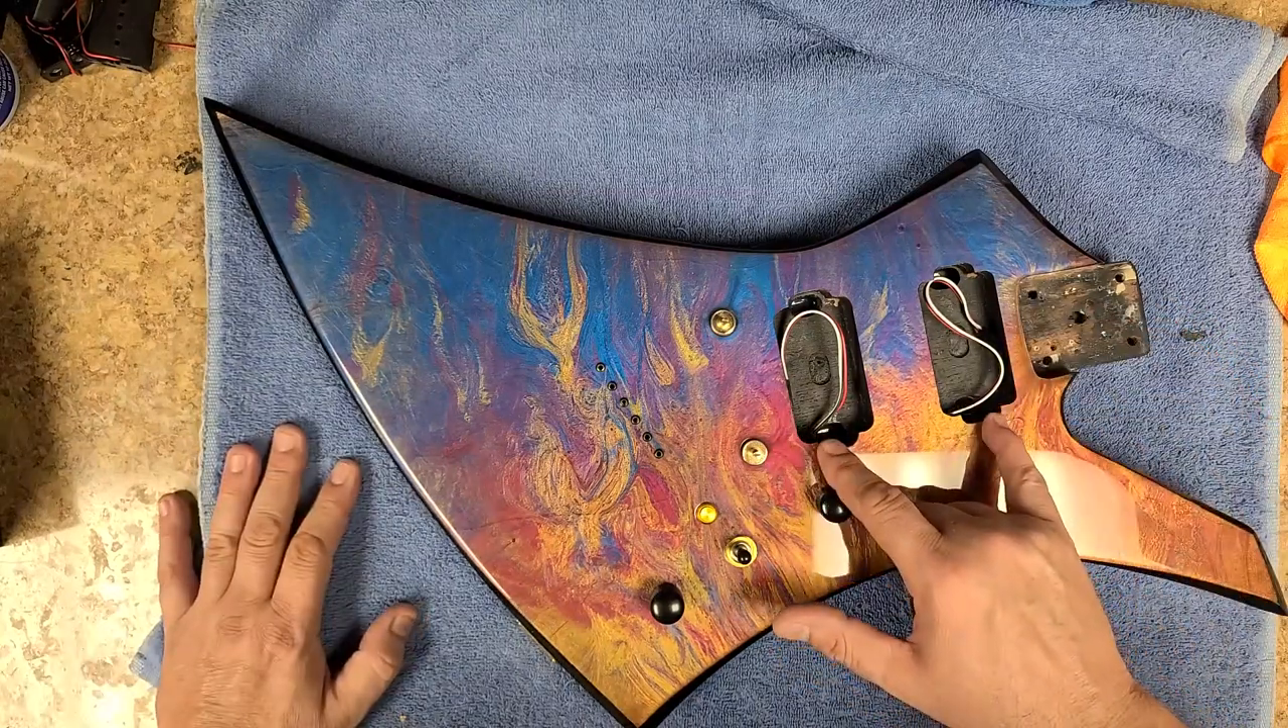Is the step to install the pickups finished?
No.